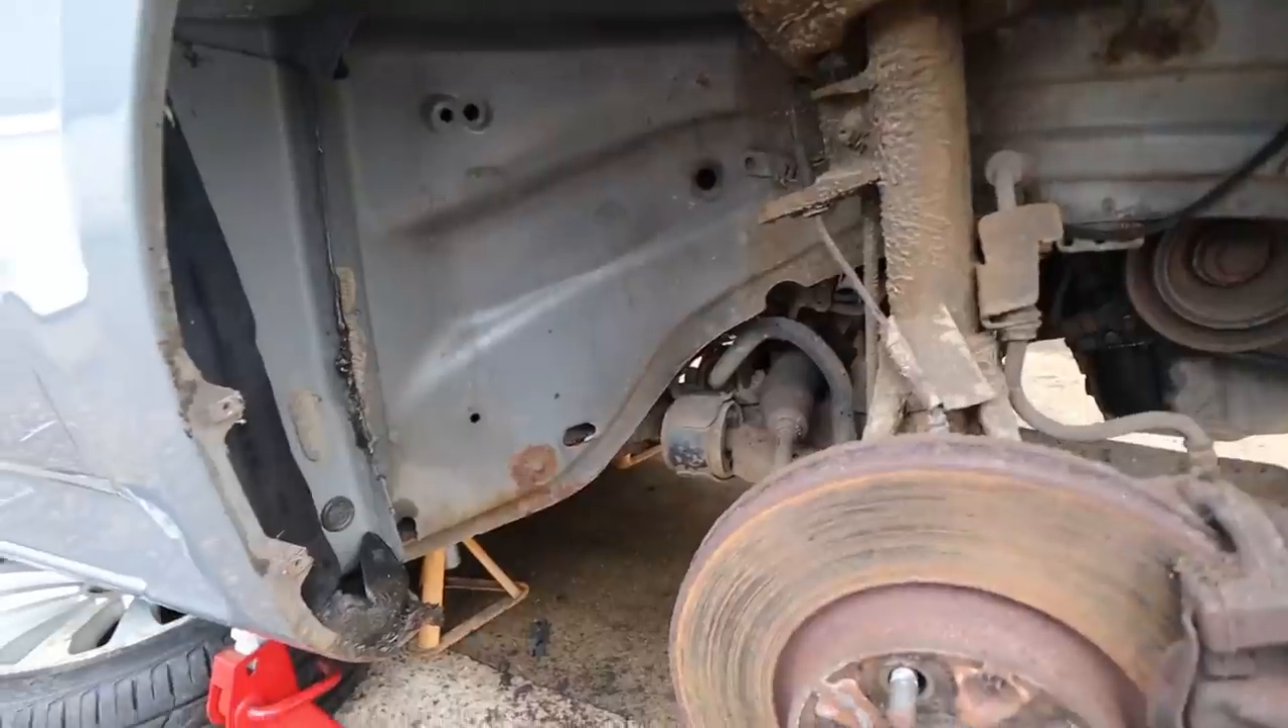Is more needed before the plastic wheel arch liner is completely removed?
No.